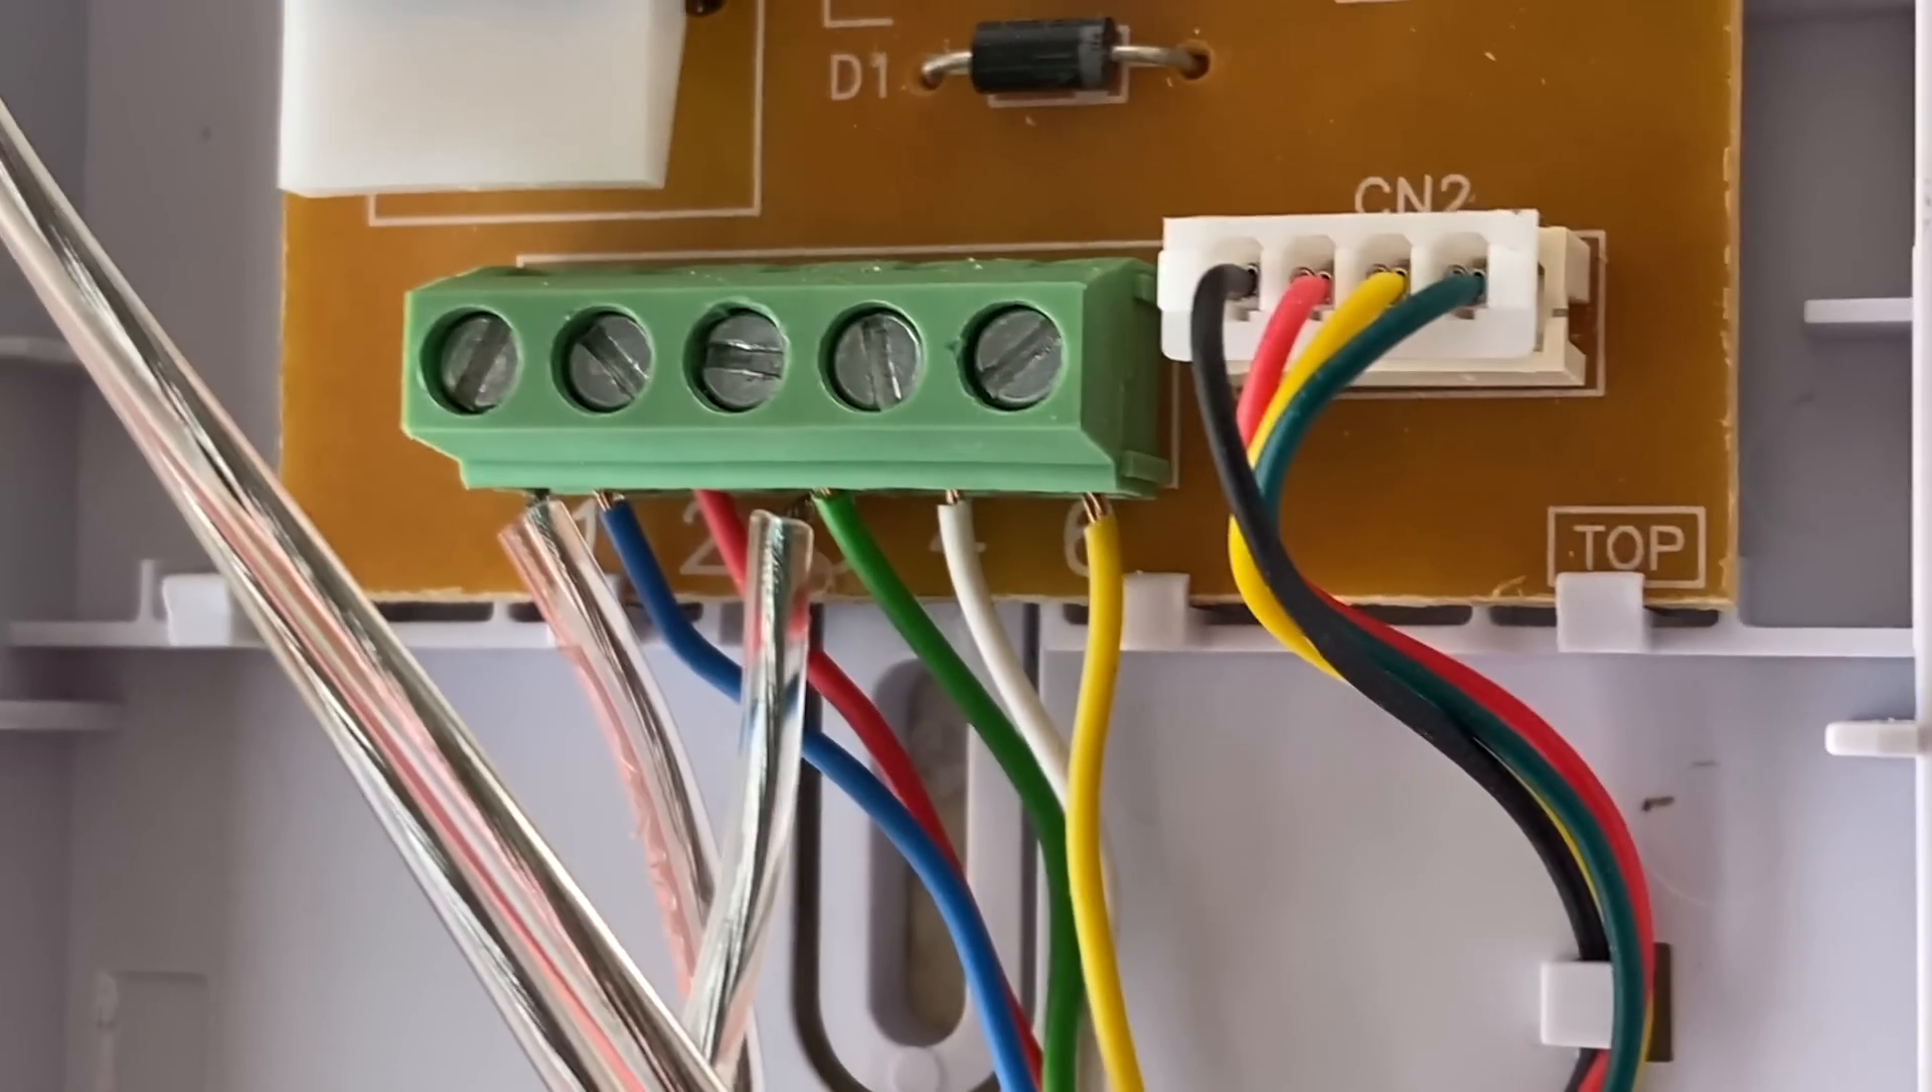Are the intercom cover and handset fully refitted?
No.